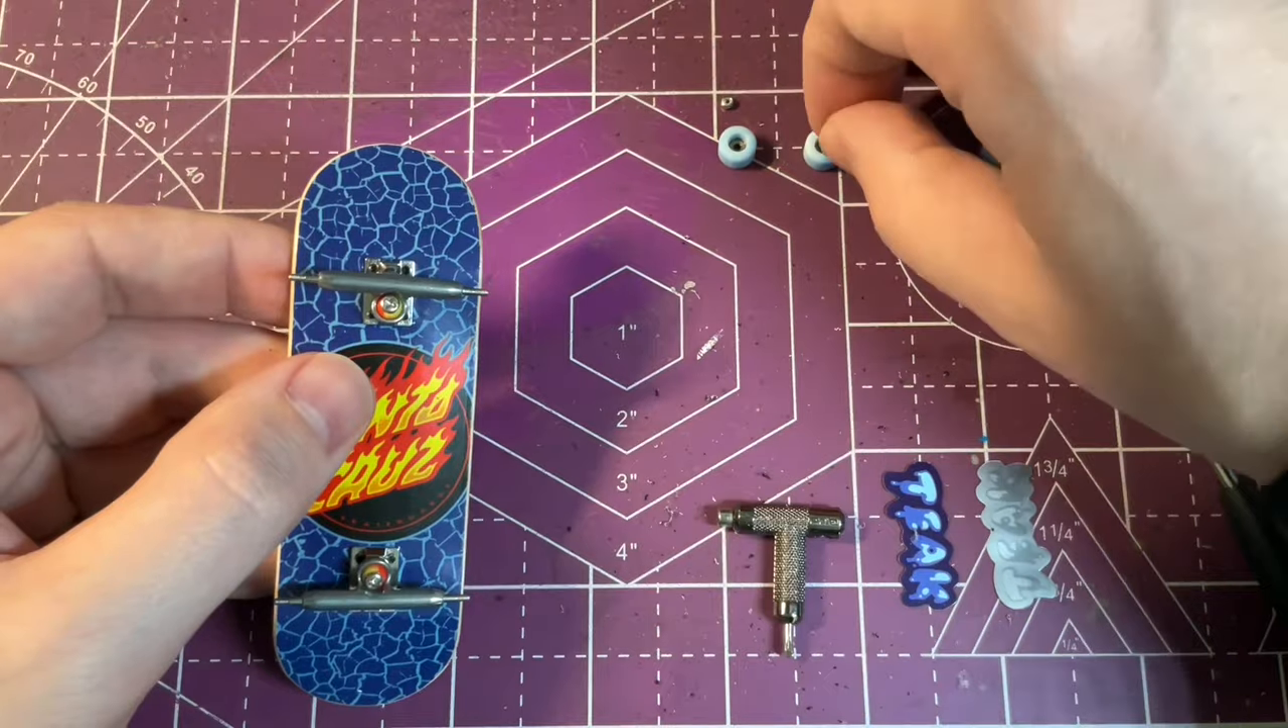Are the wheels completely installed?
No.